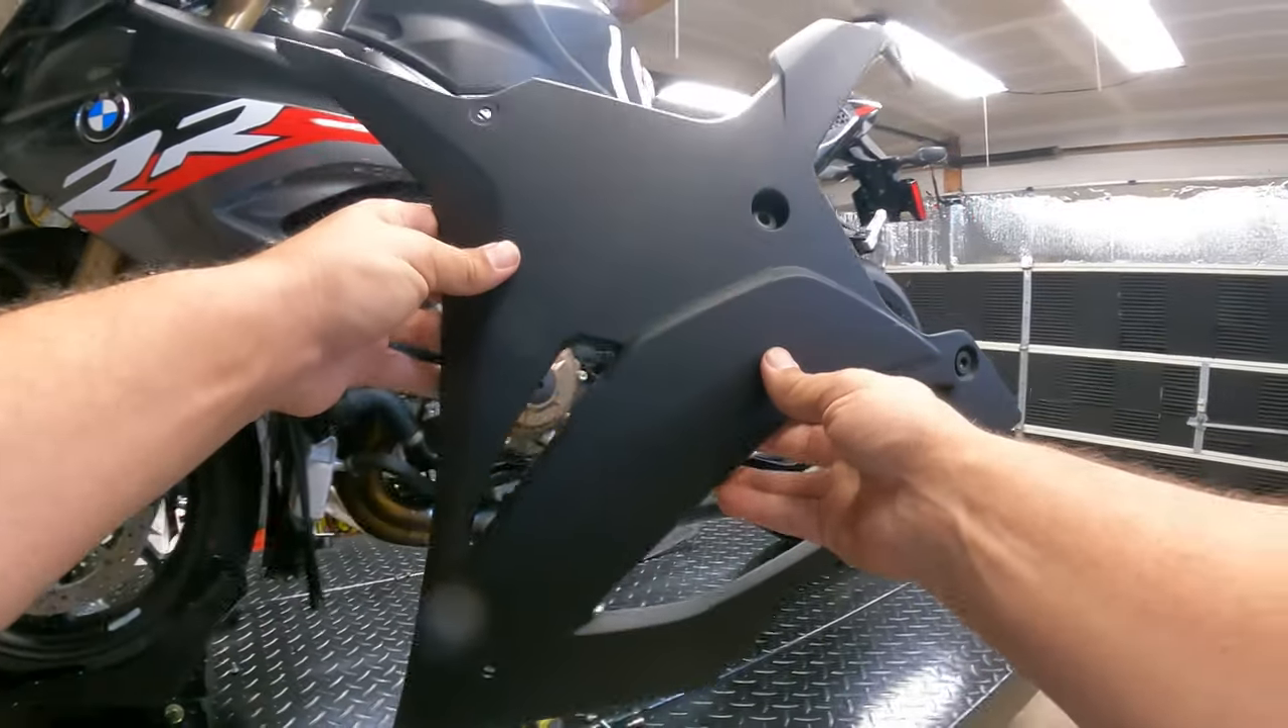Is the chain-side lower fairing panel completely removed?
Yes.